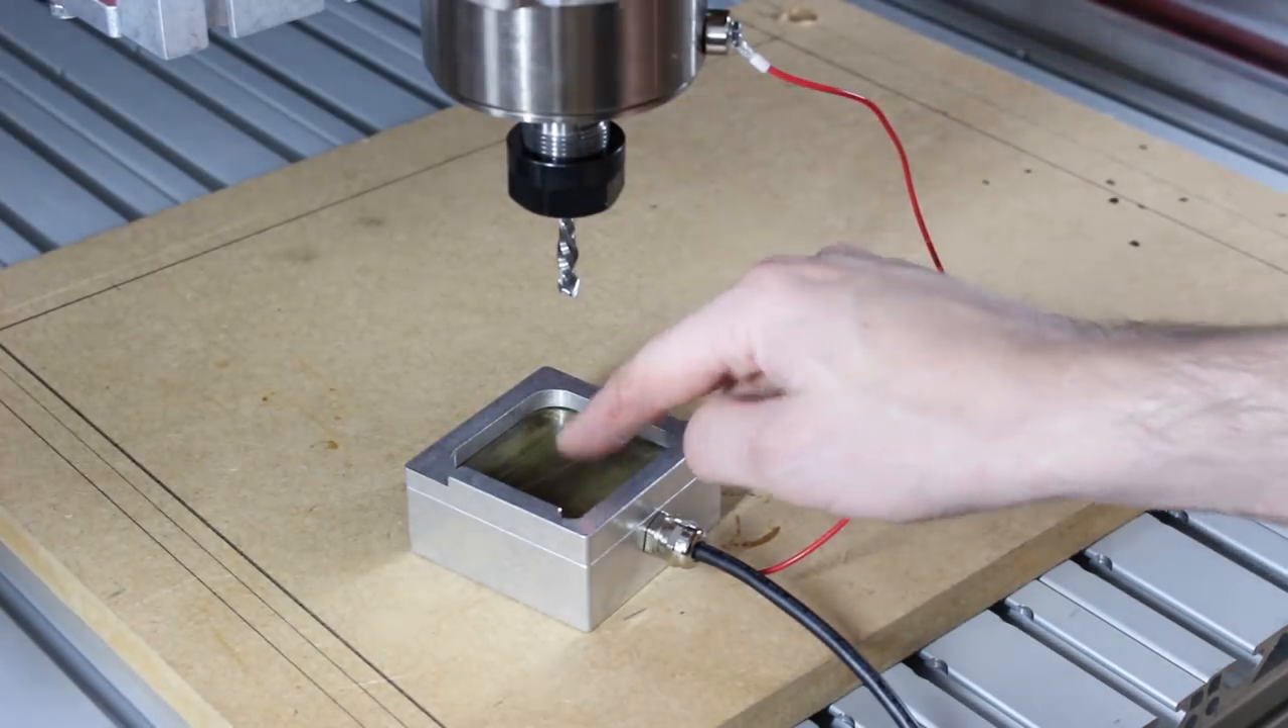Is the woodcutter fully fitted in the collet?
Yes.